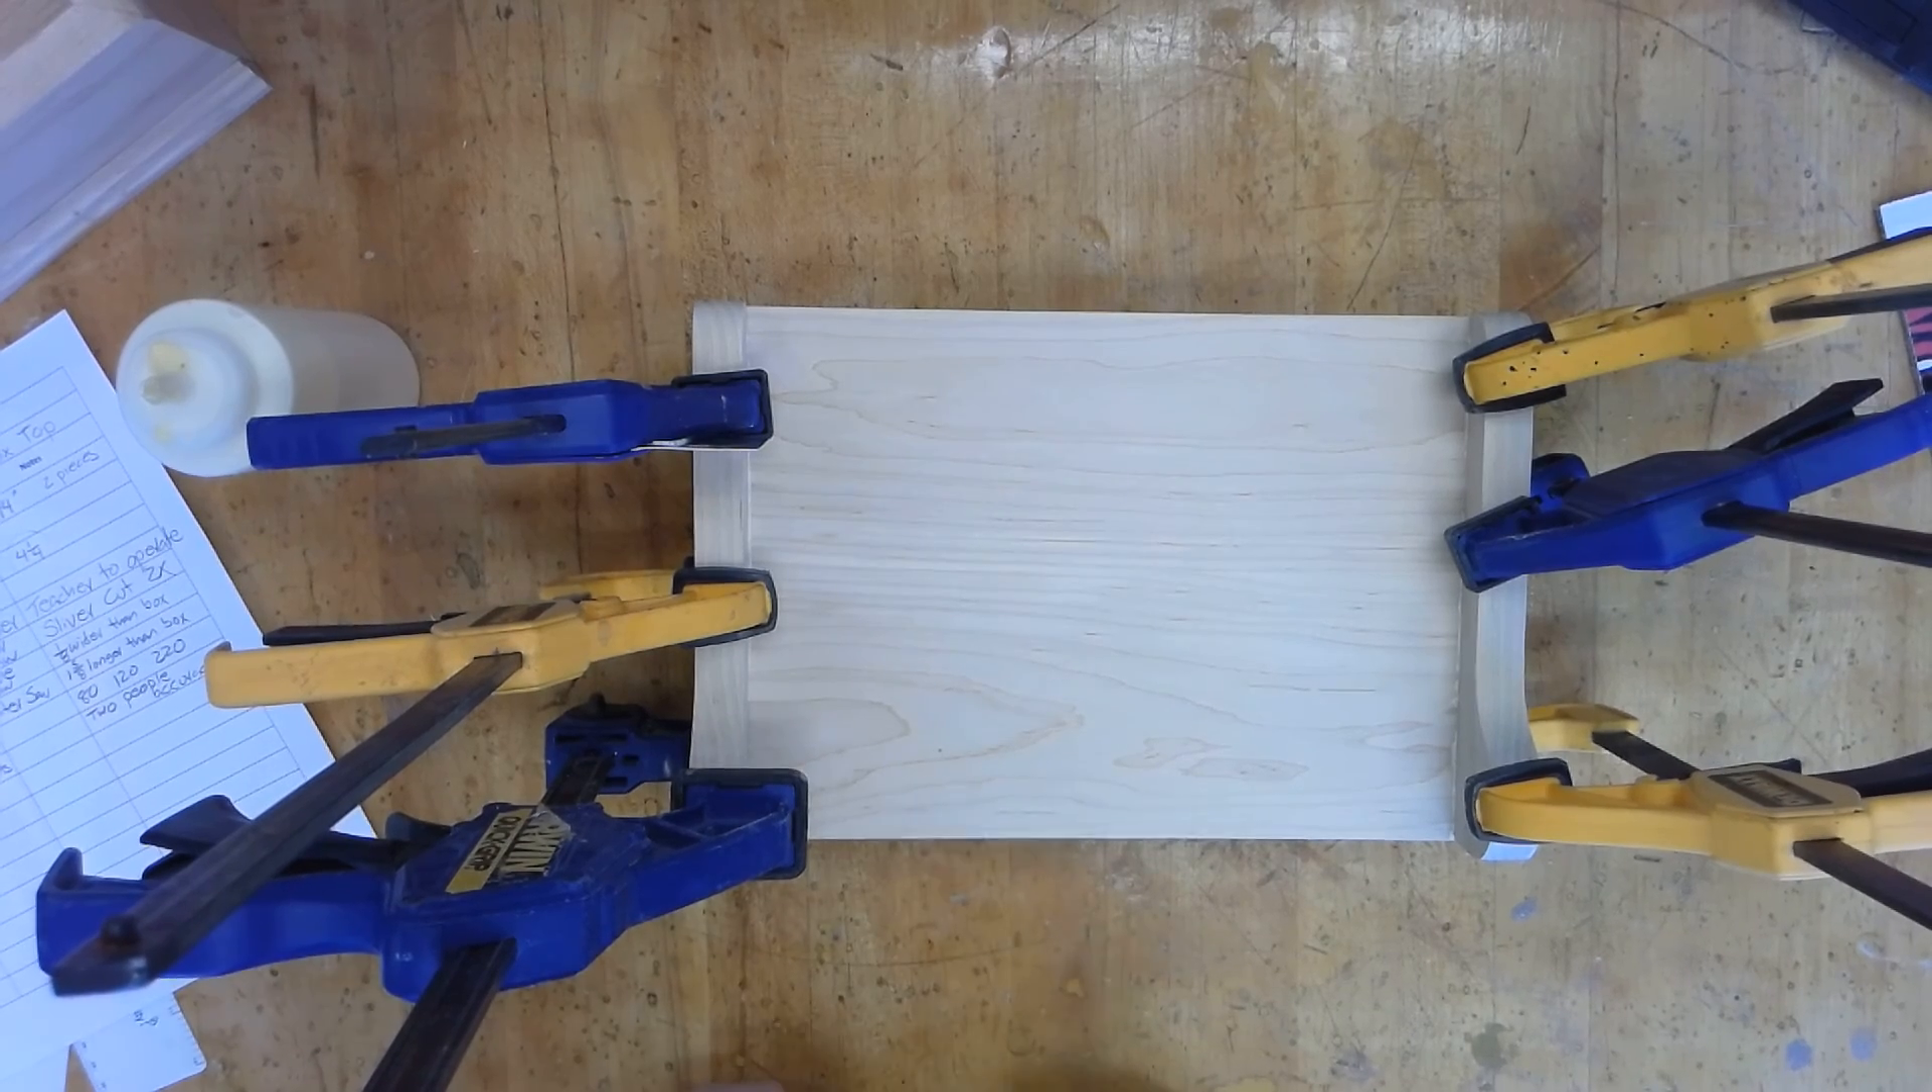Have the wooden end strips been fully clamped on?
Yes.